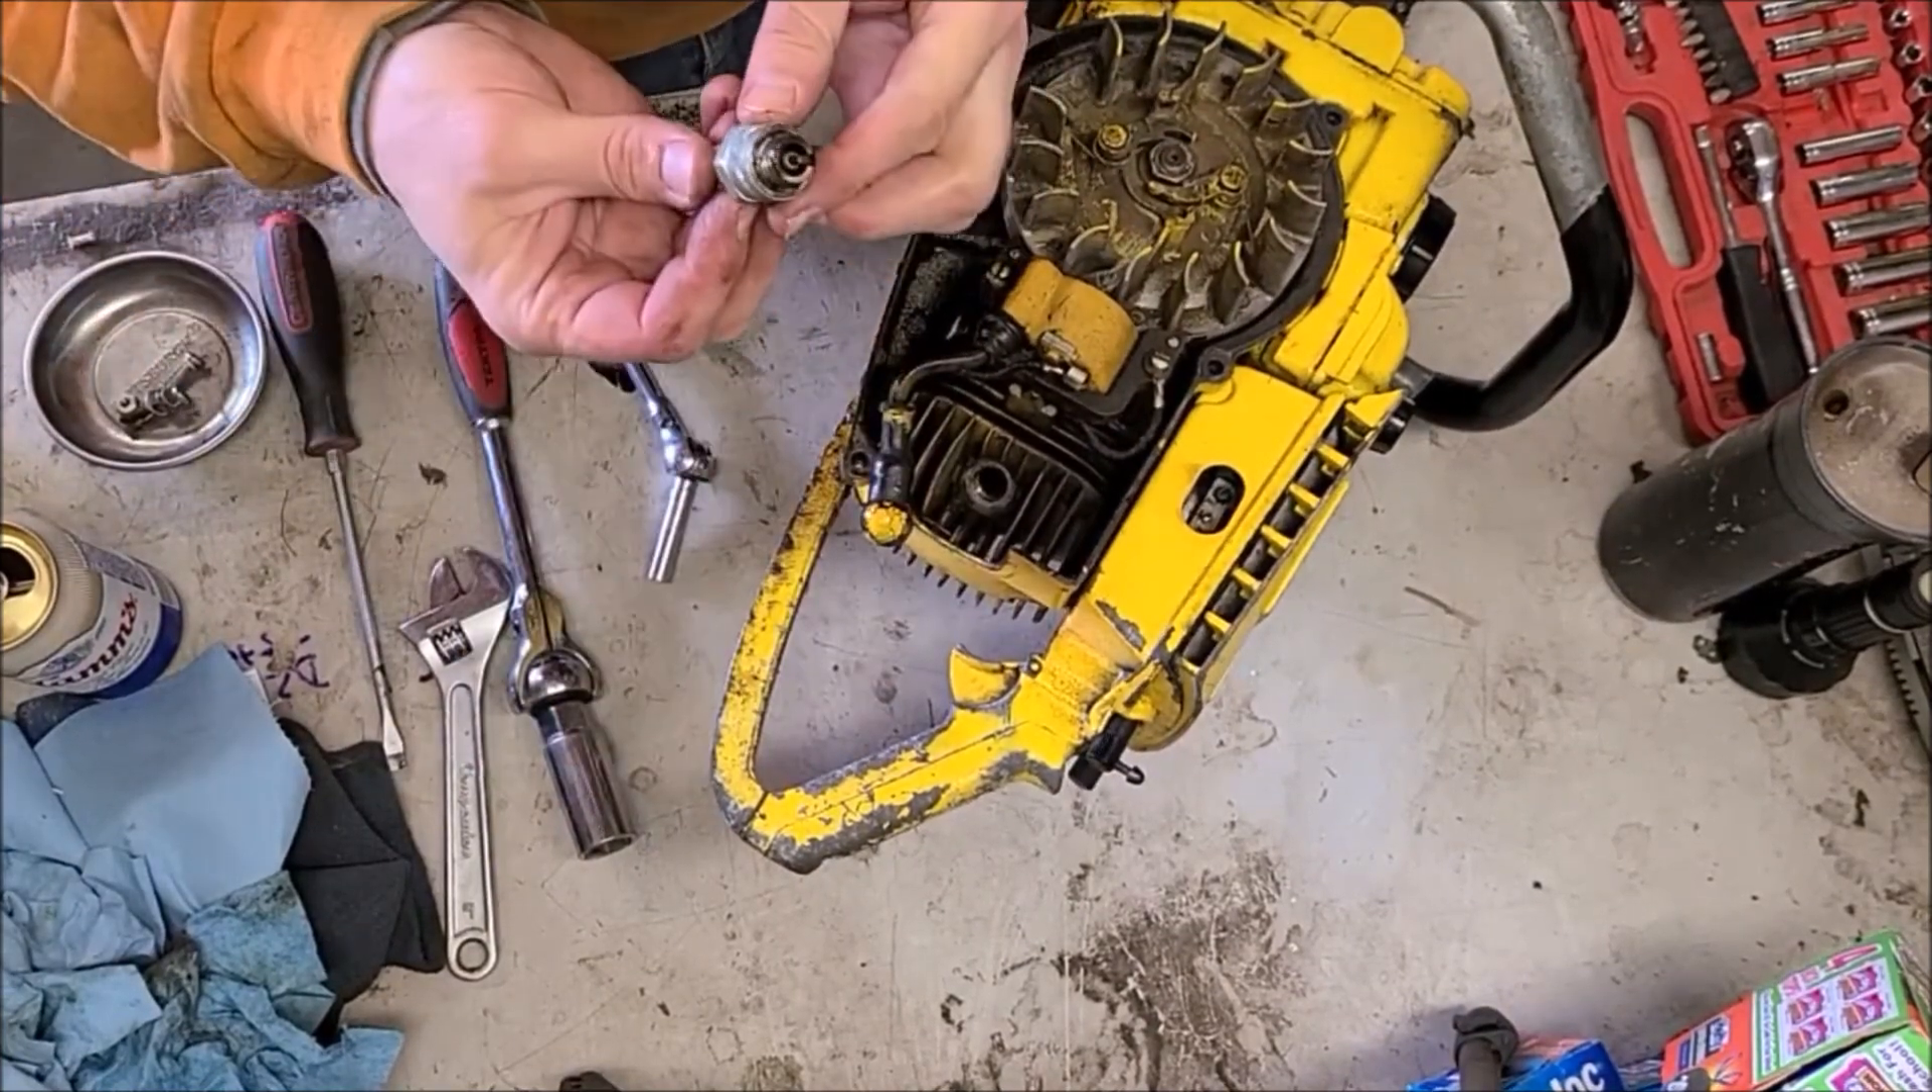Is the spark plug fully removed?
Yes.